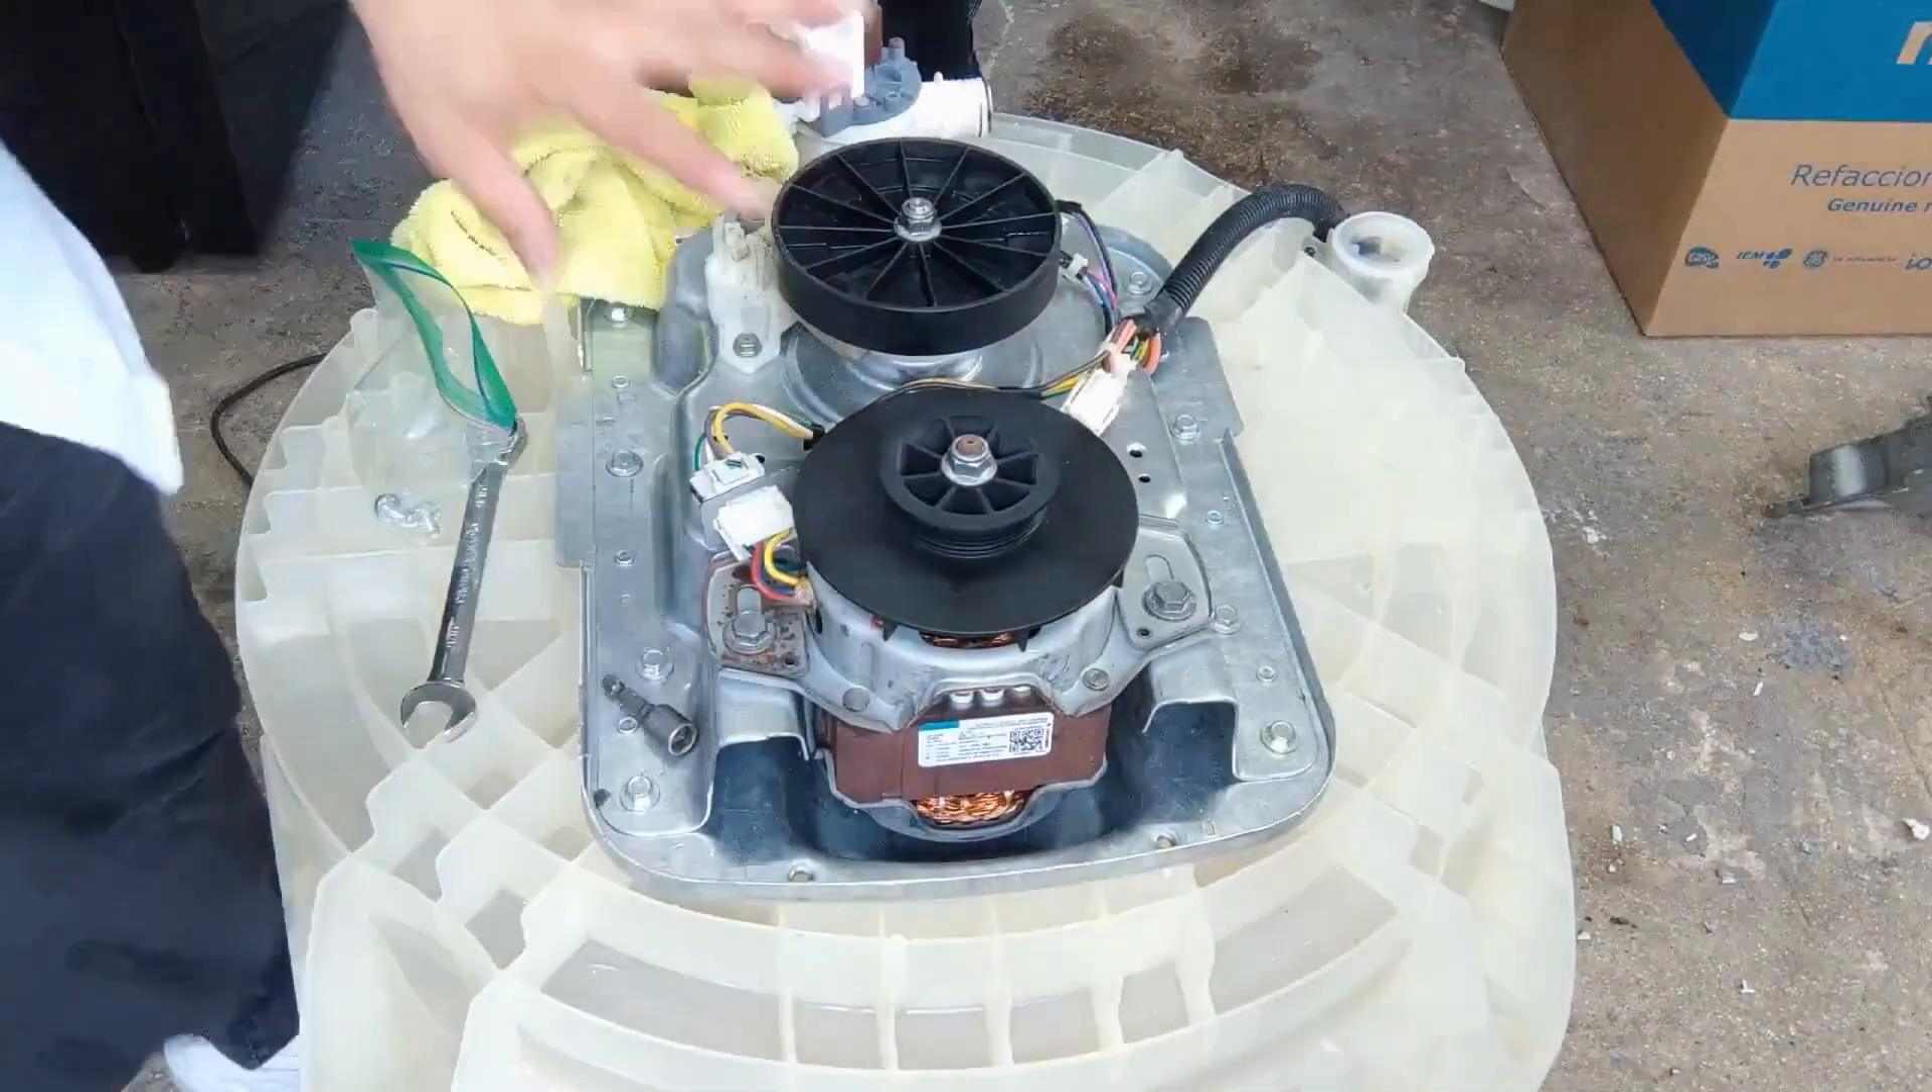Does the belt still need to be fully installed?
Yes.